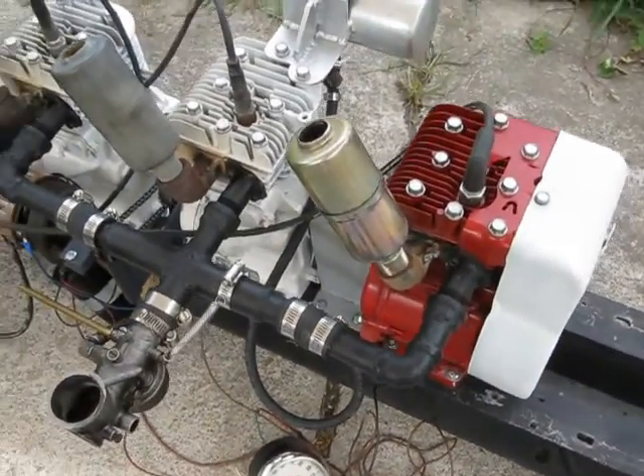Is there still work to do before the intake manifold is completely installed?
No.